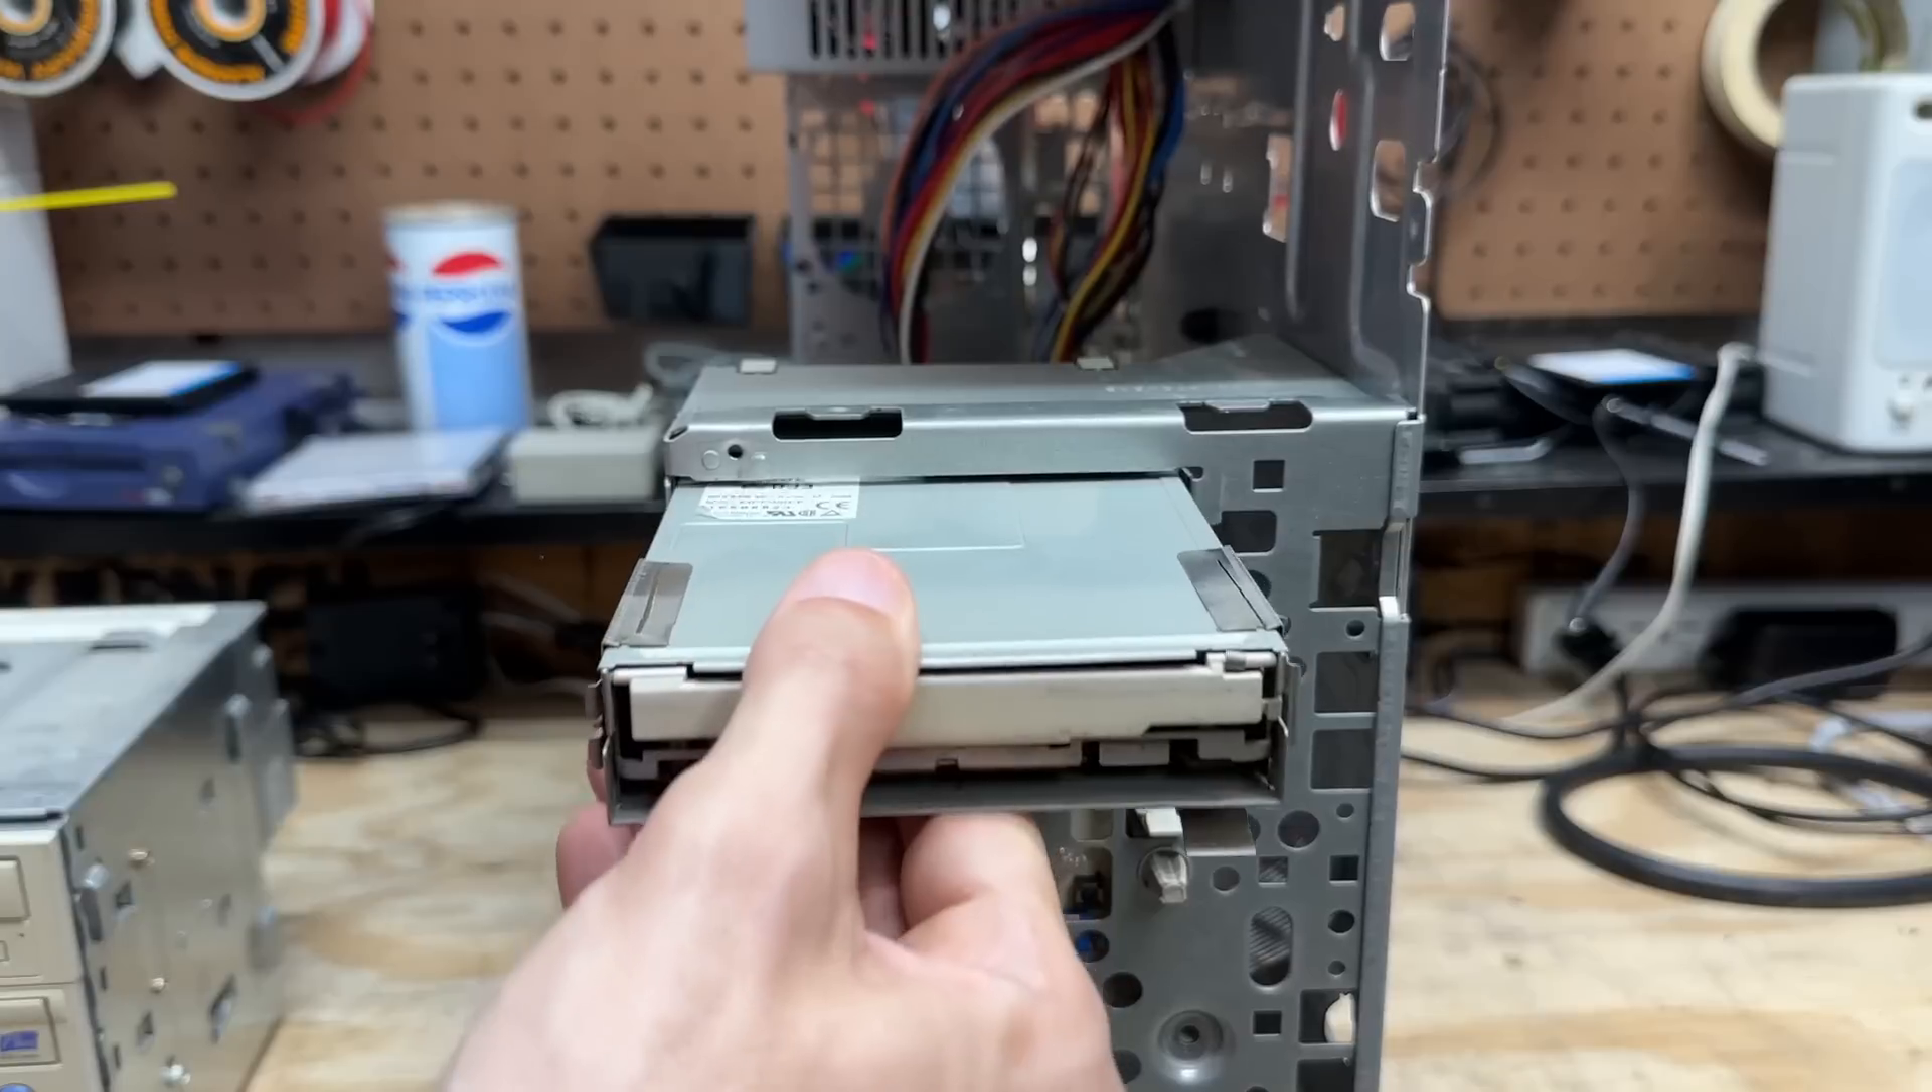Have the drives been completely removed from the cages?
No.